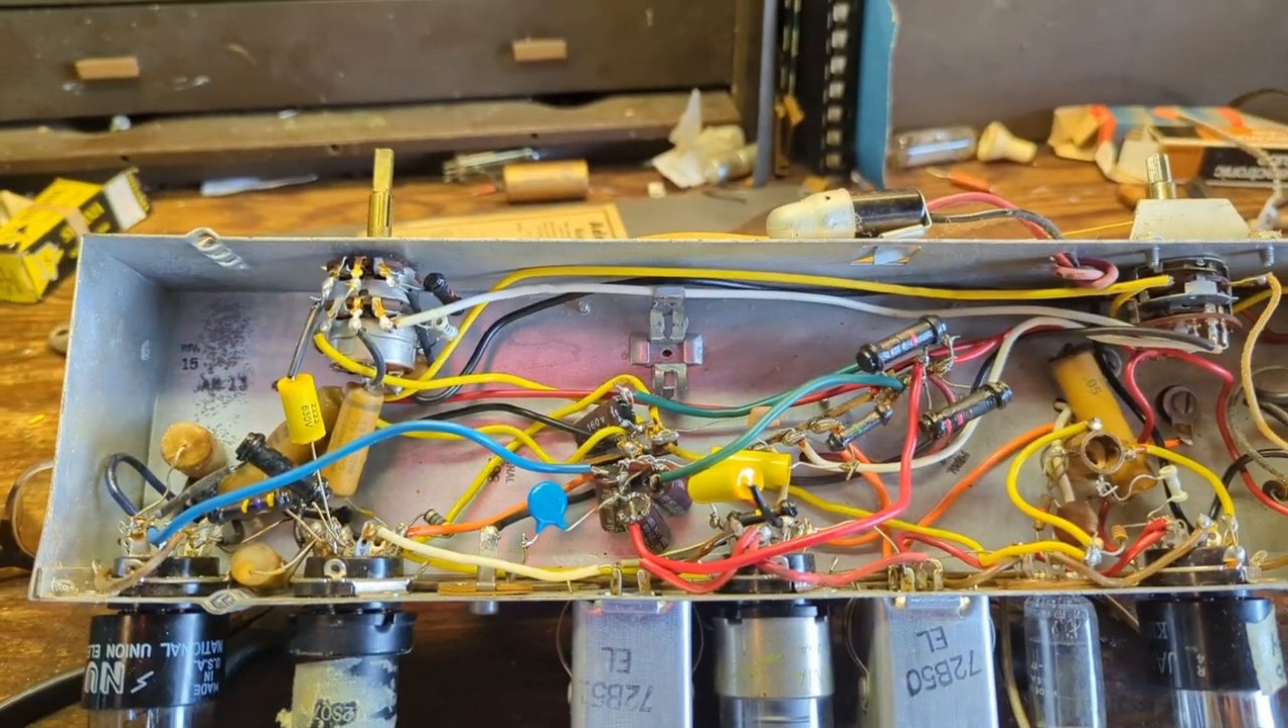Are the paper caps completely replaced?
No.